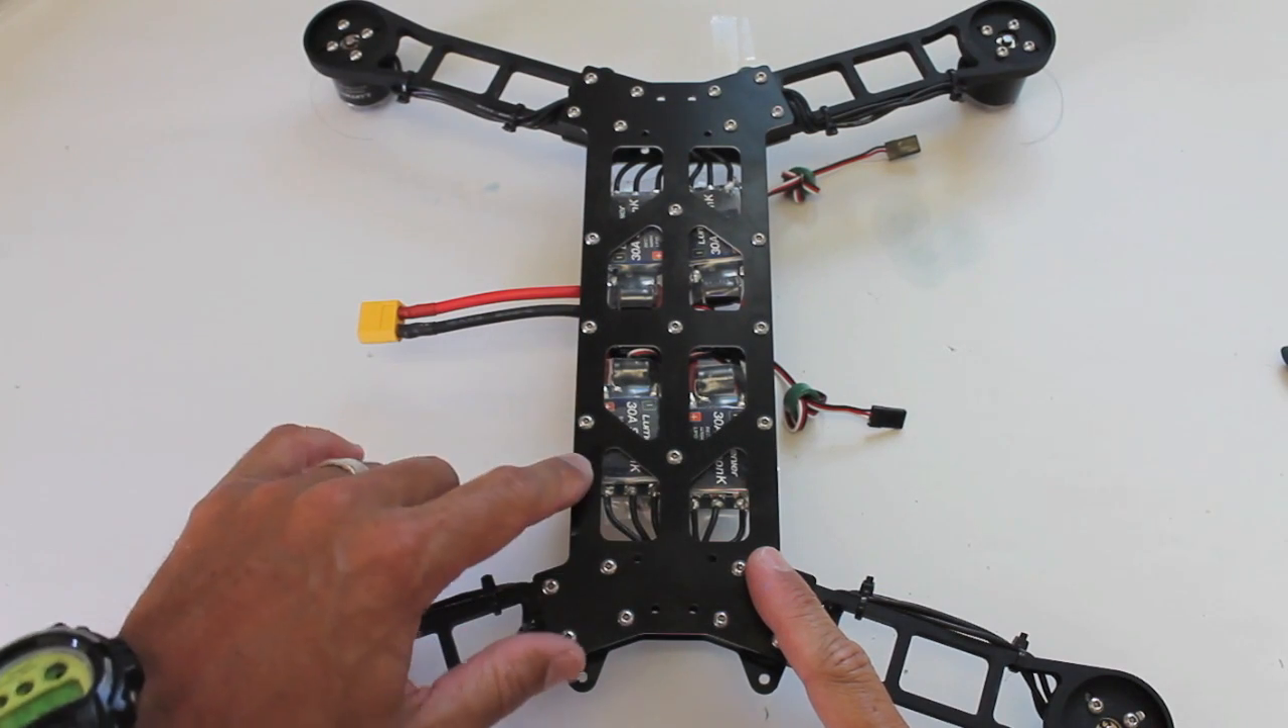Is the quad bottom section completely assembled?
Yes.